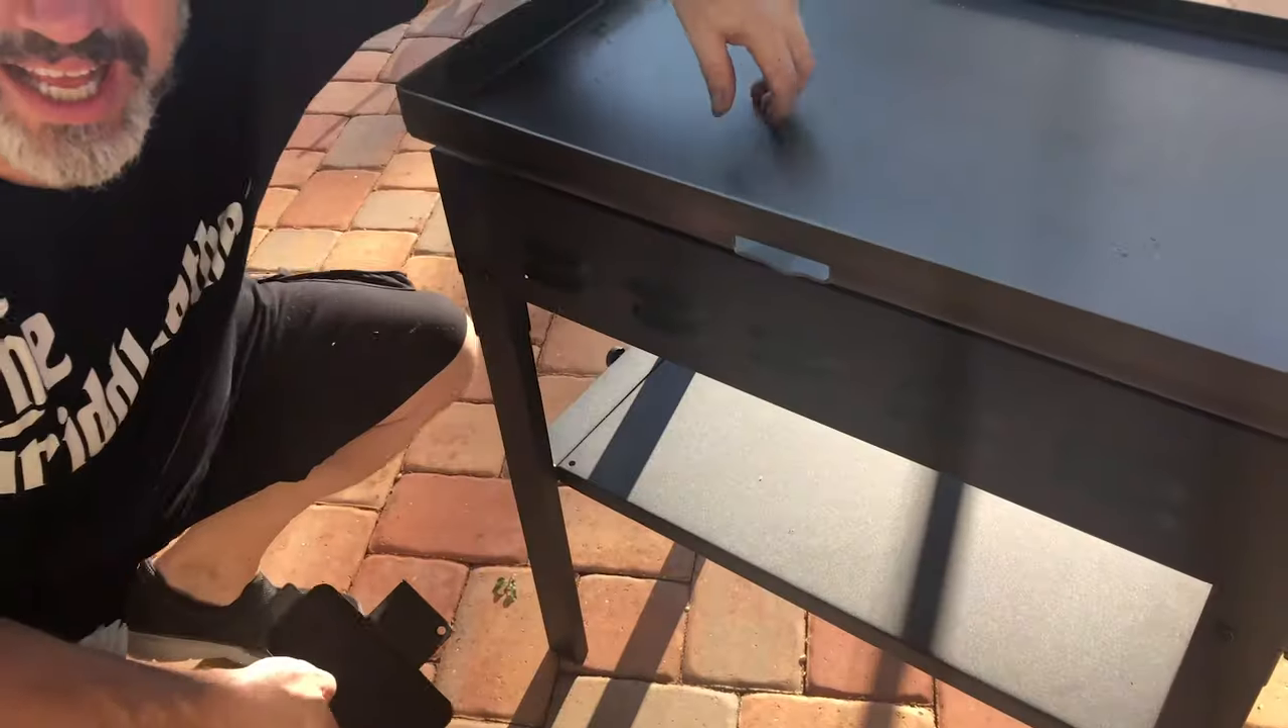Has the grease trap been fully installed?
No.